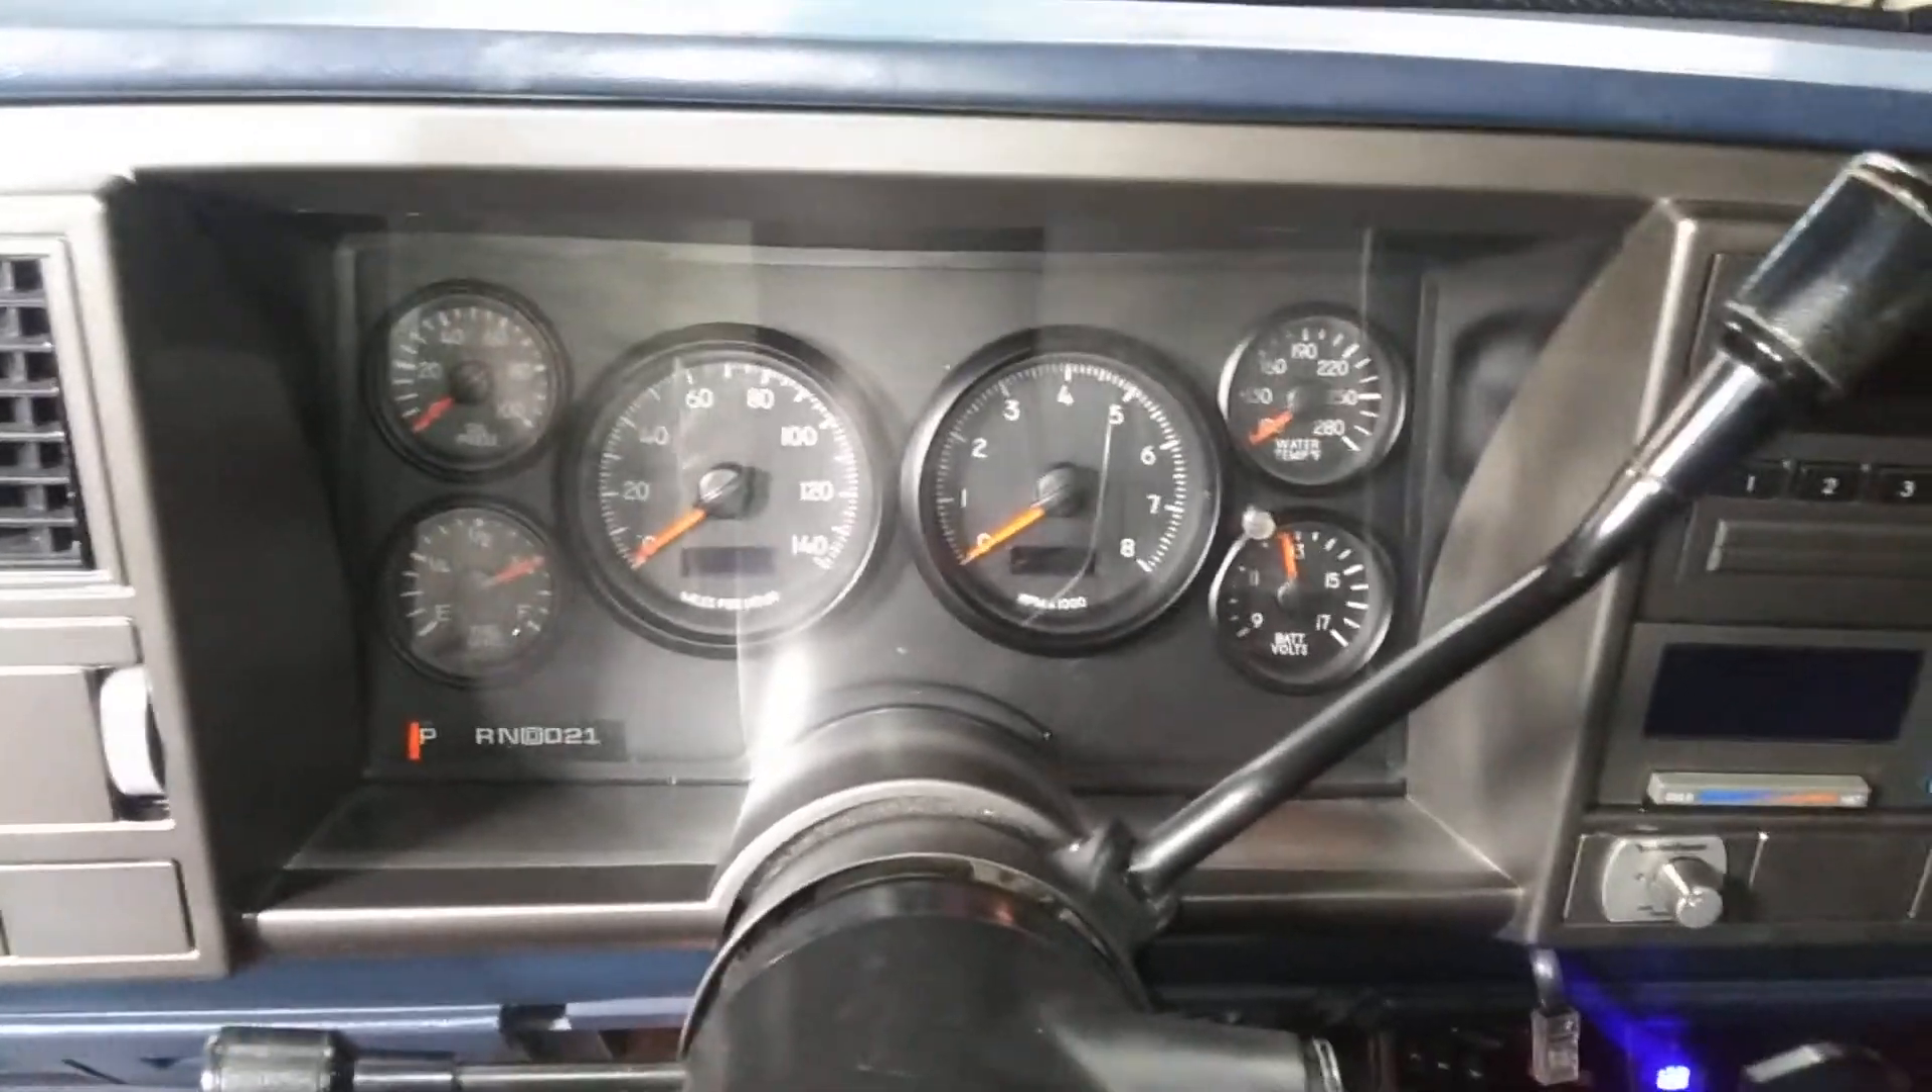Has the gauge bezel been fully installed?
Yes.